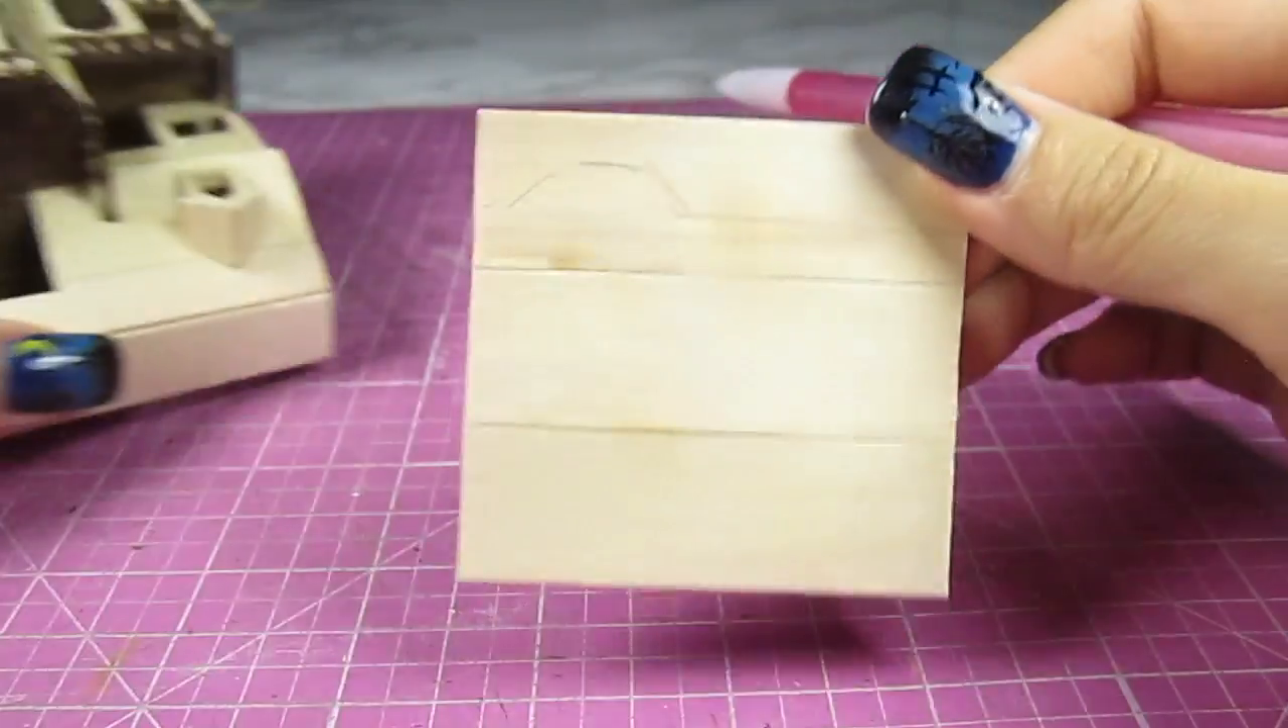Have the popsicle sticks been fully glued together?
Yes.